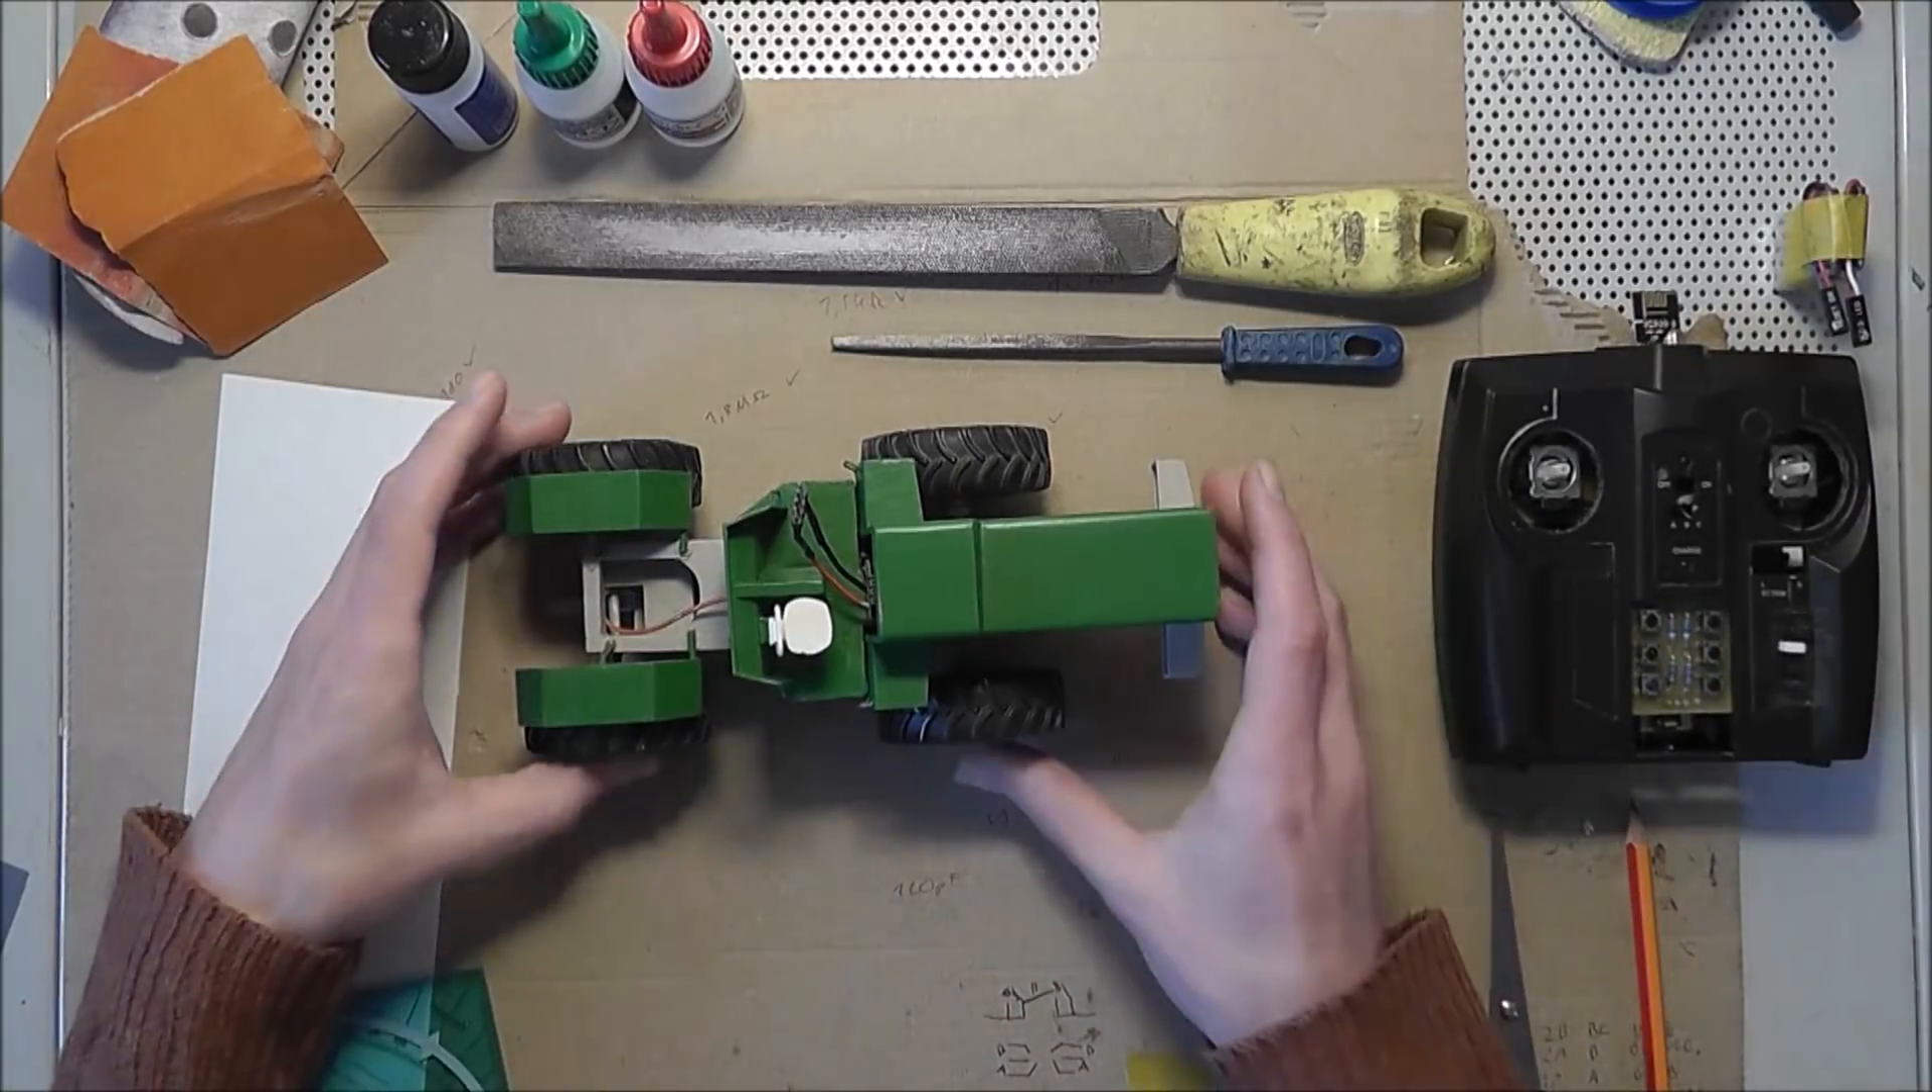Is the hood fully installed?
Yes.